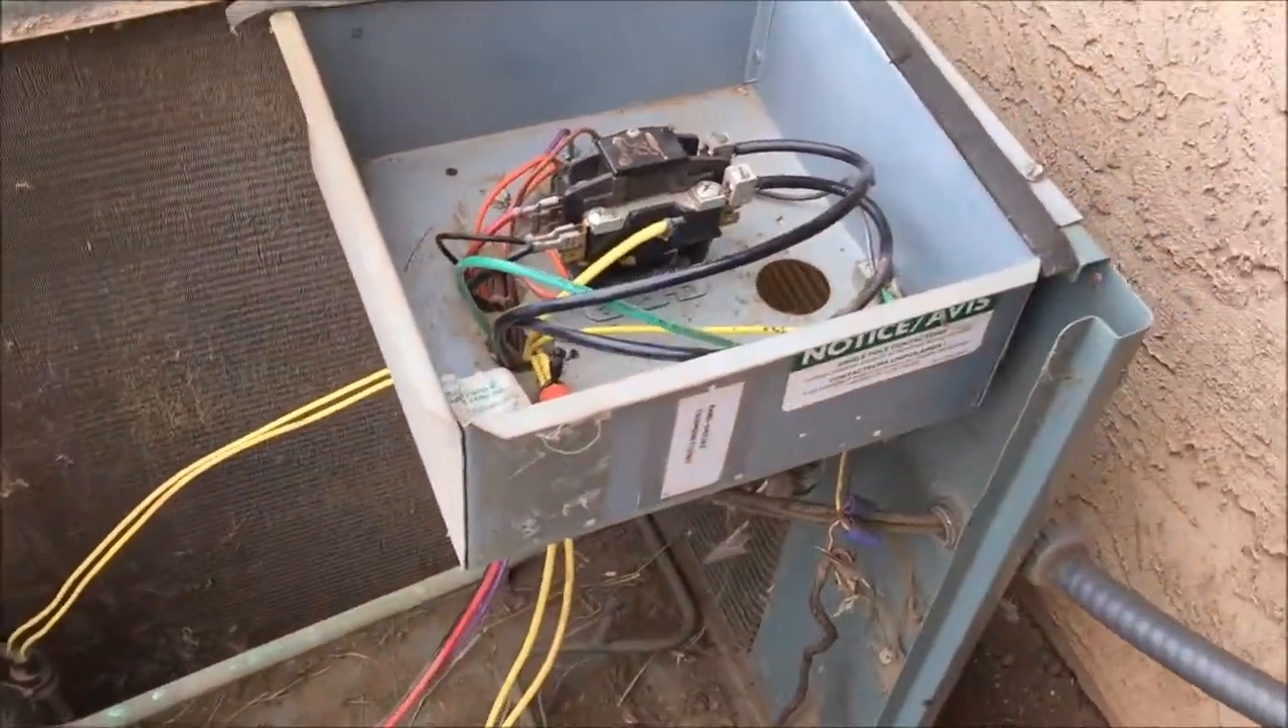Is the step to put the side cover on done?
No.